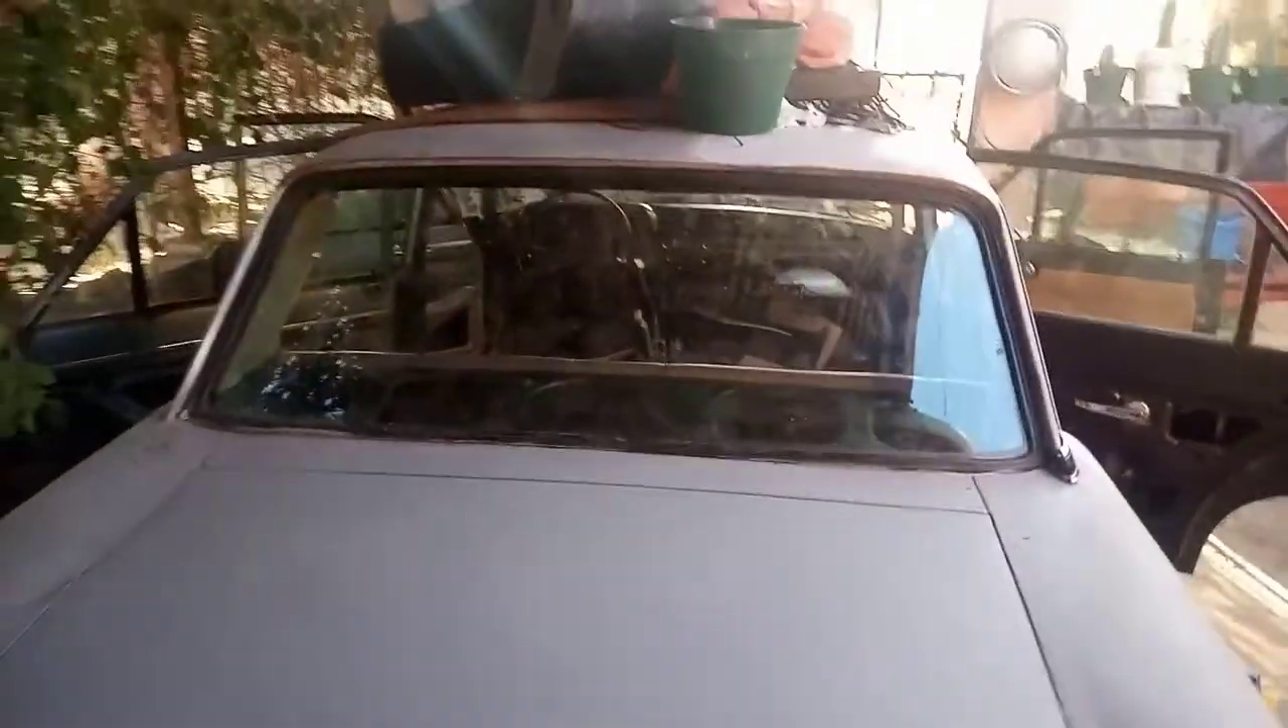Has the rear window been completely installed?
Yes.